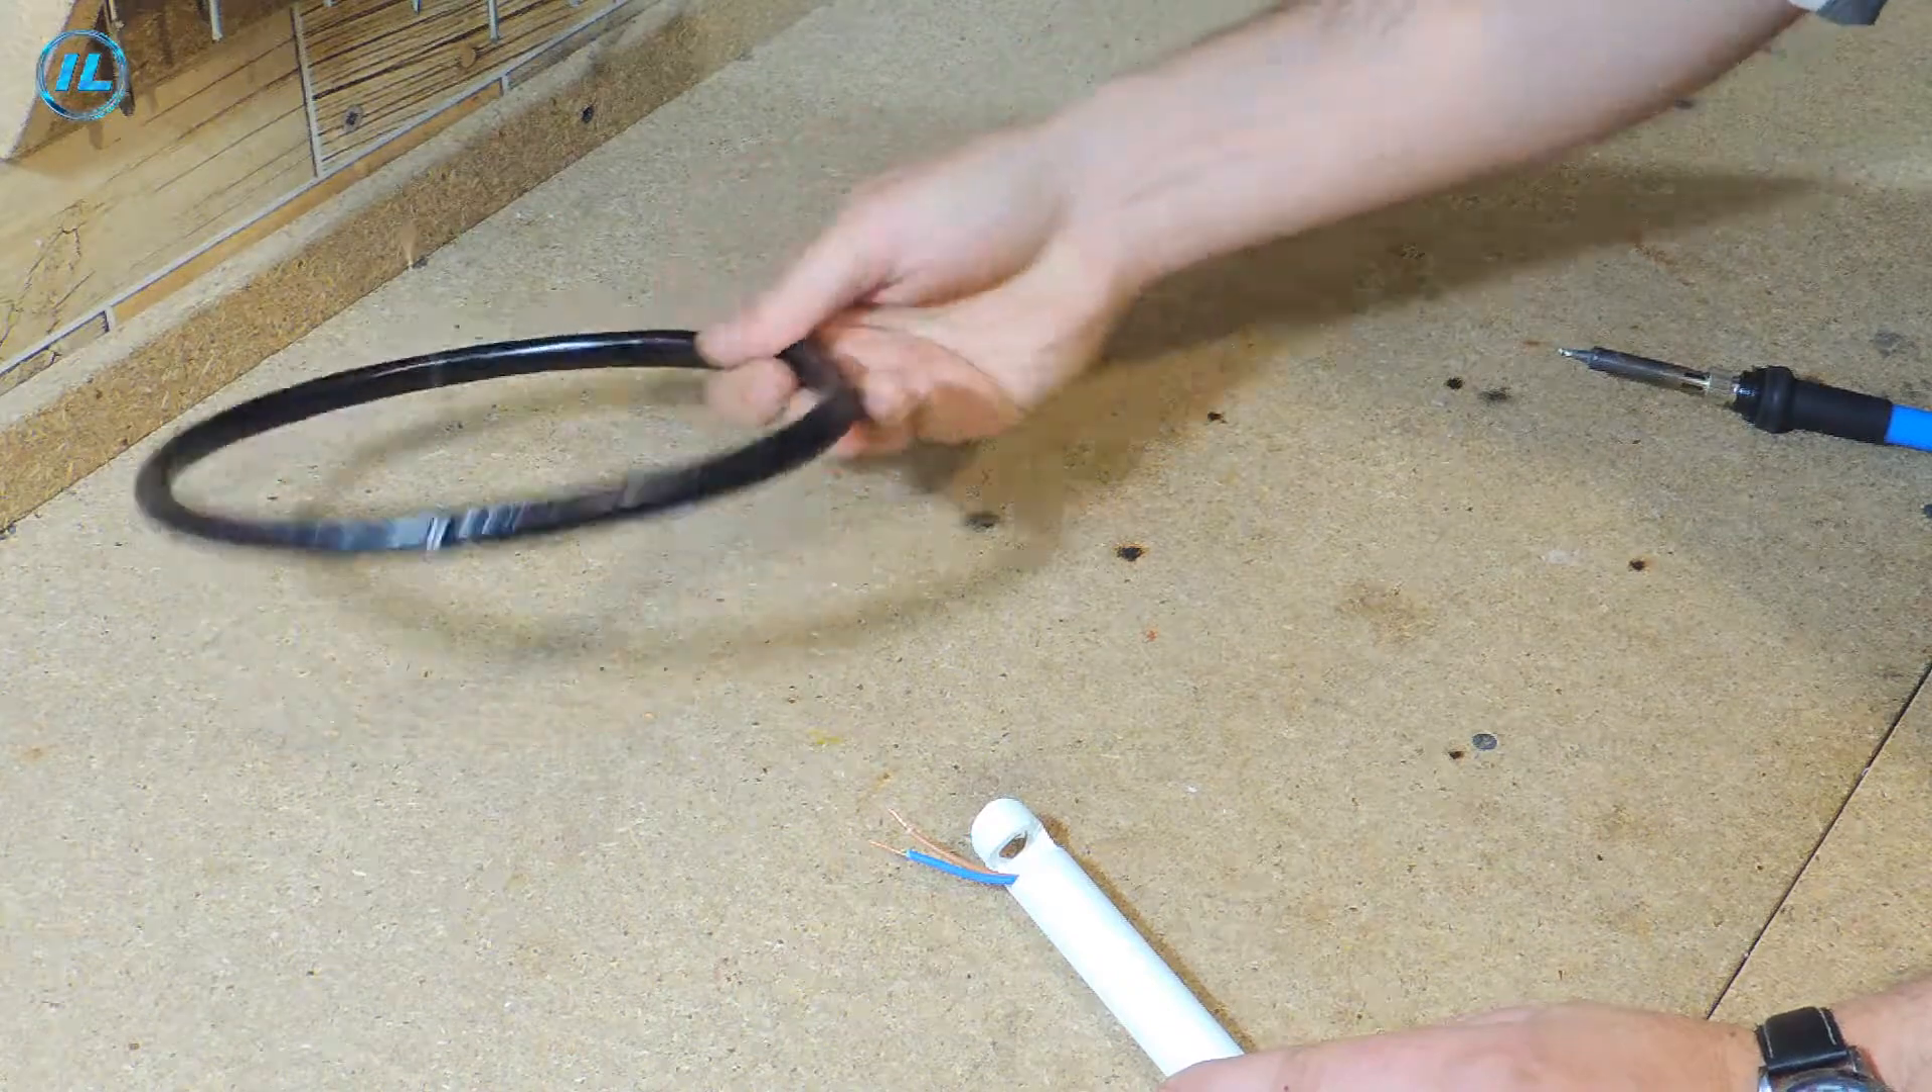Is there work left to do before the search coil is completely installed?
Yes.